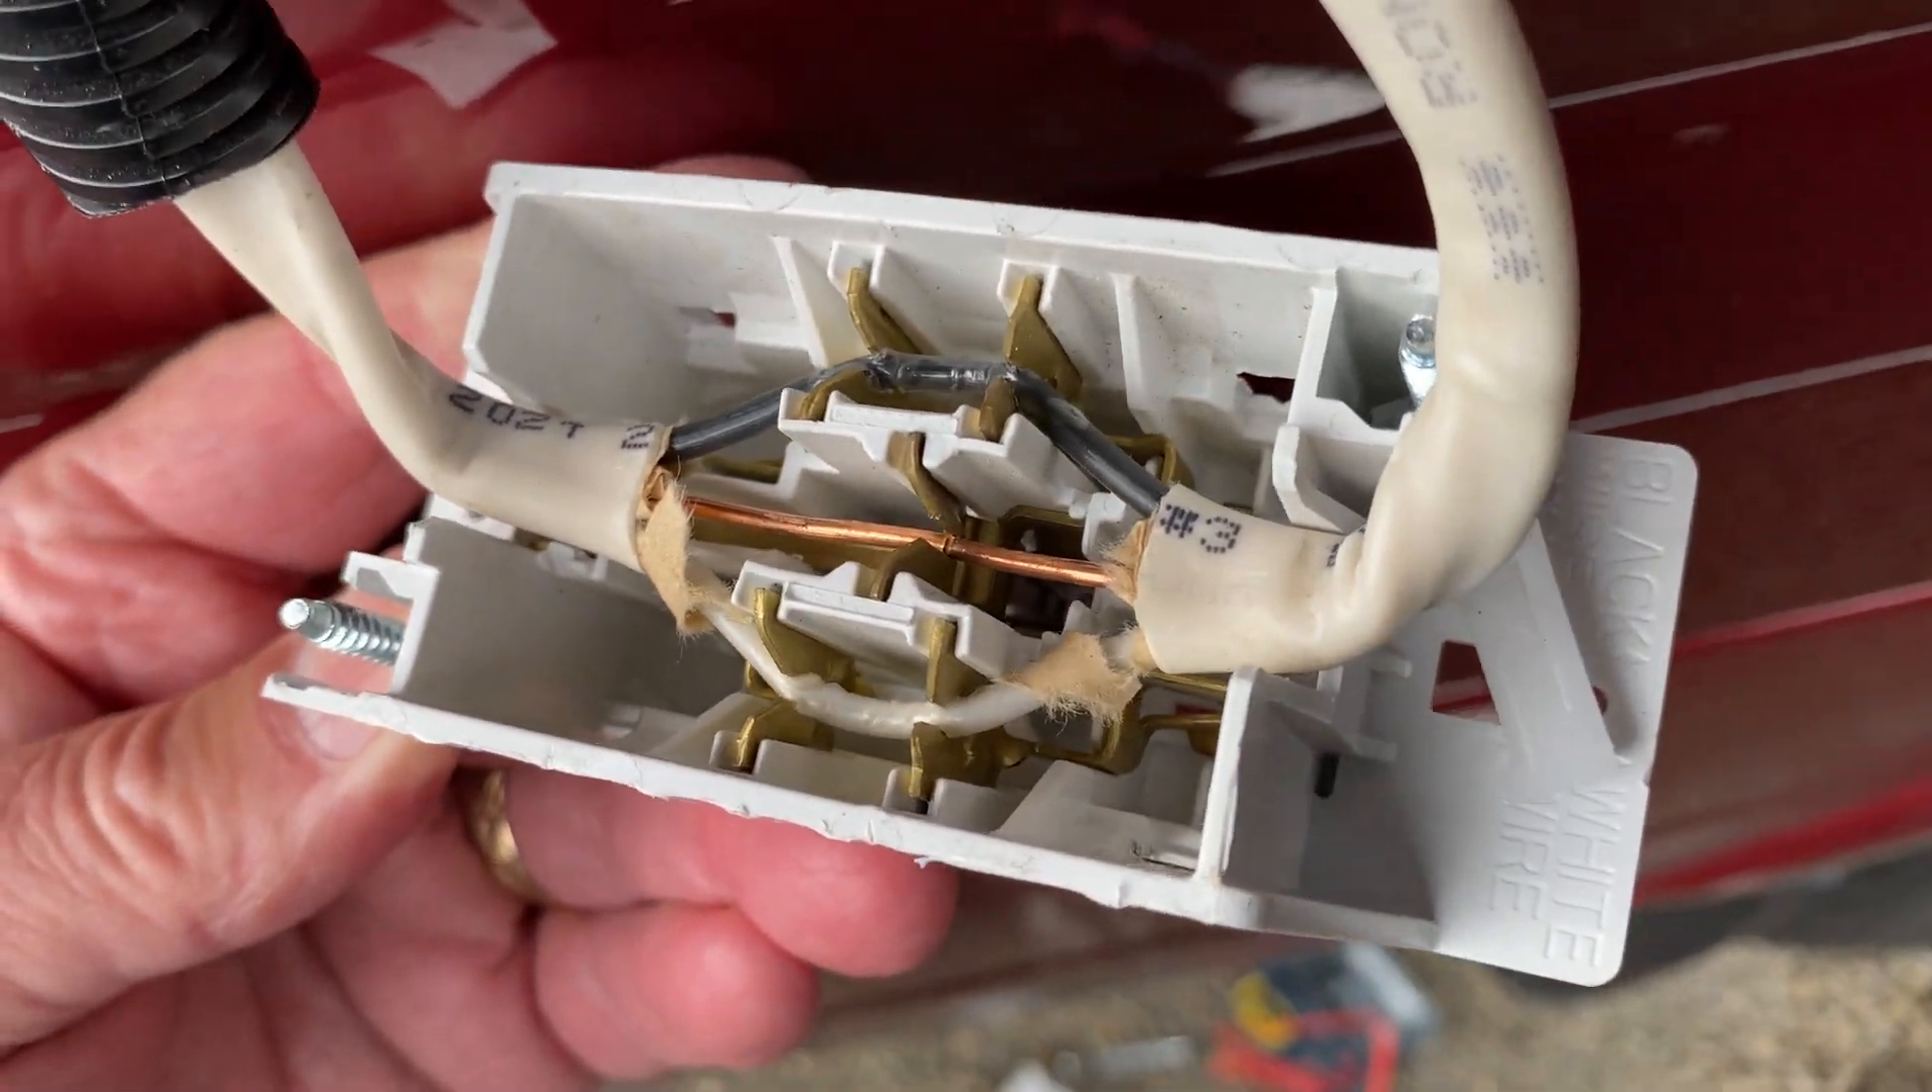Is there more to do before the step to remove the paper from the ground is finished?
No.